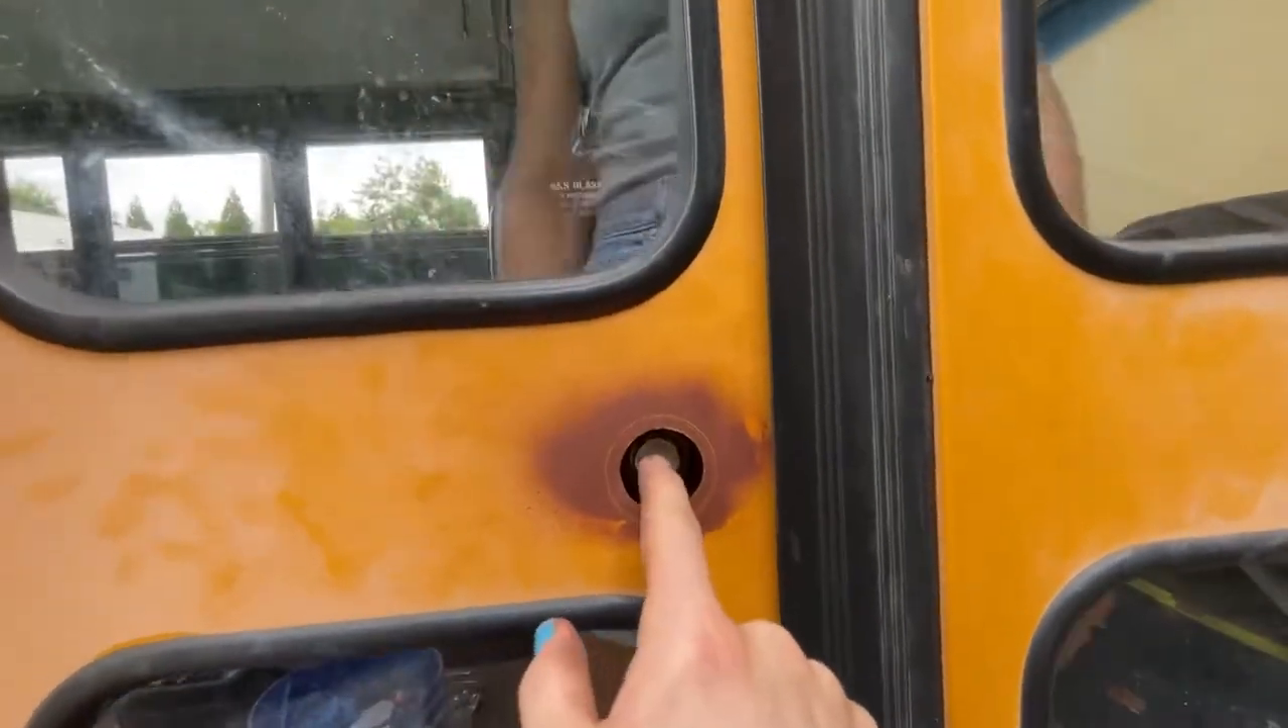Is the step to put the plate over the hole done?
No.